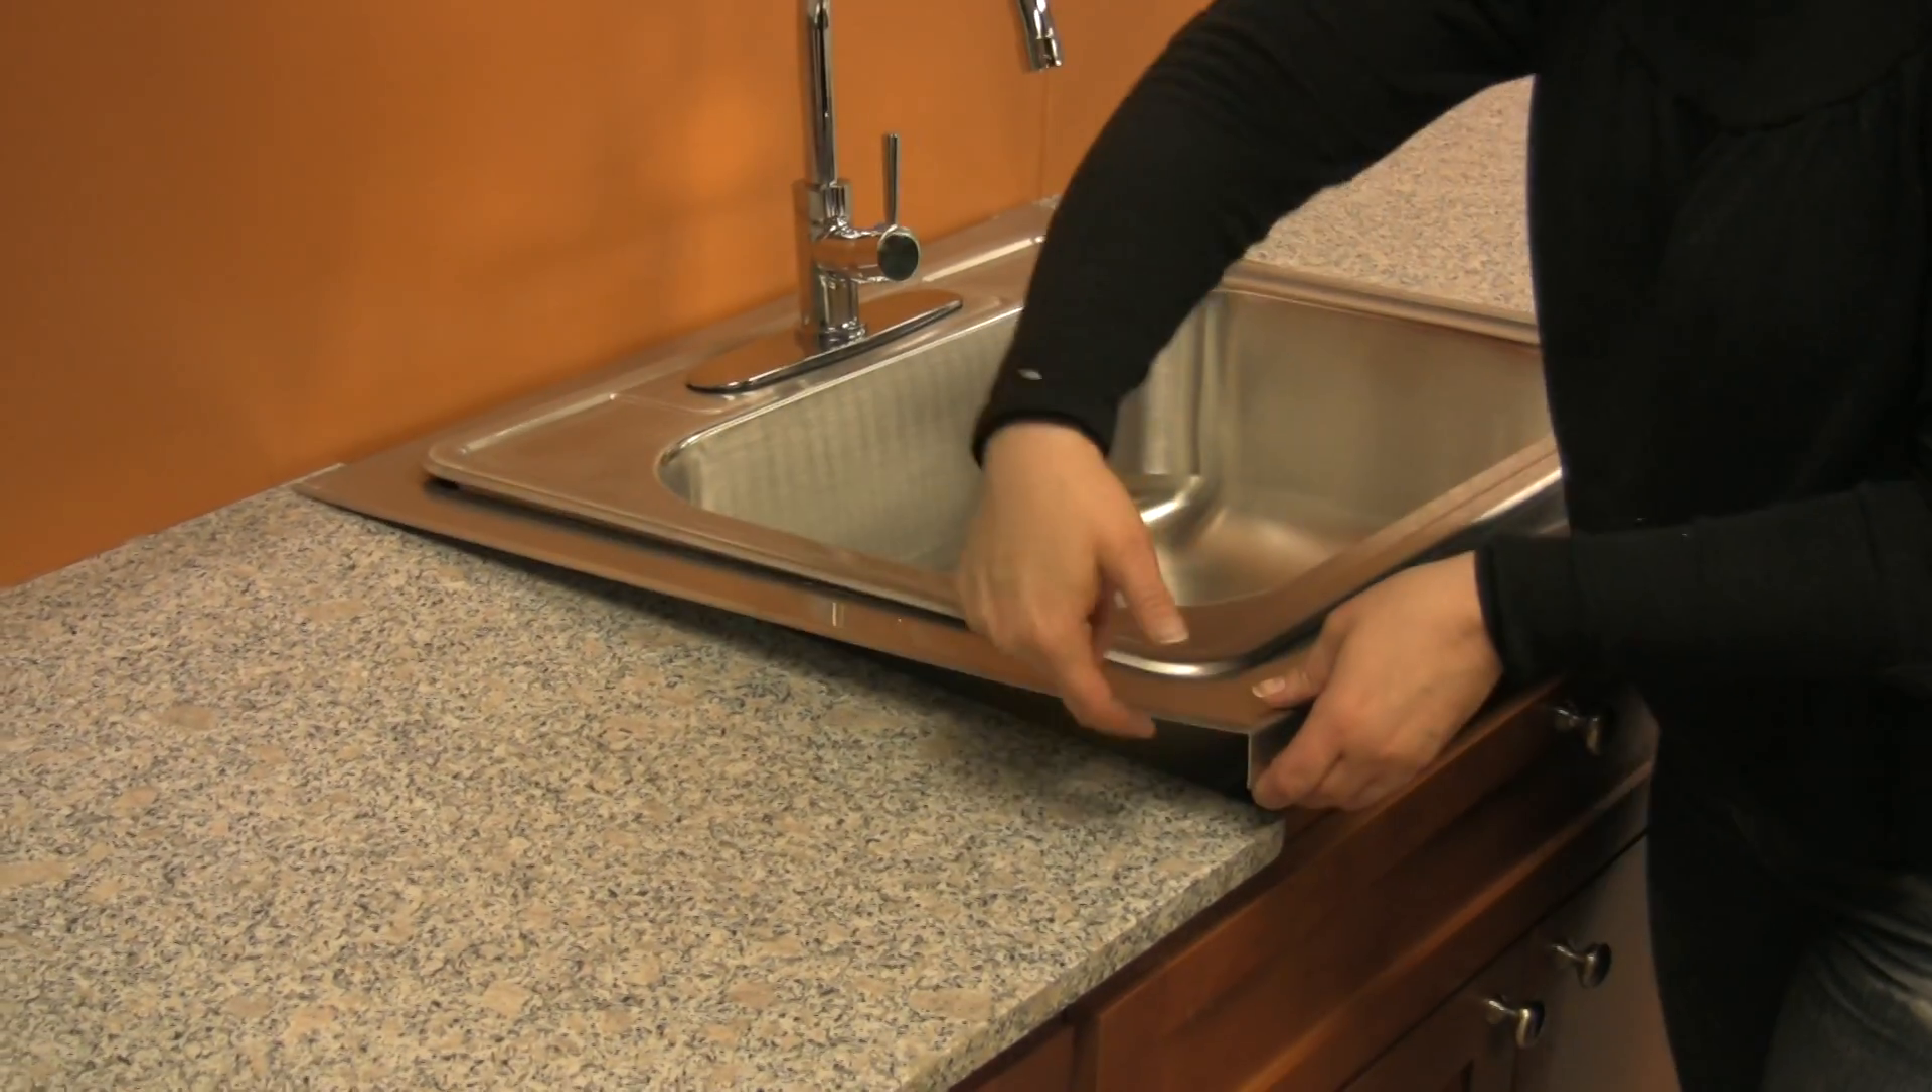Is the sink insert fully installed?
No.